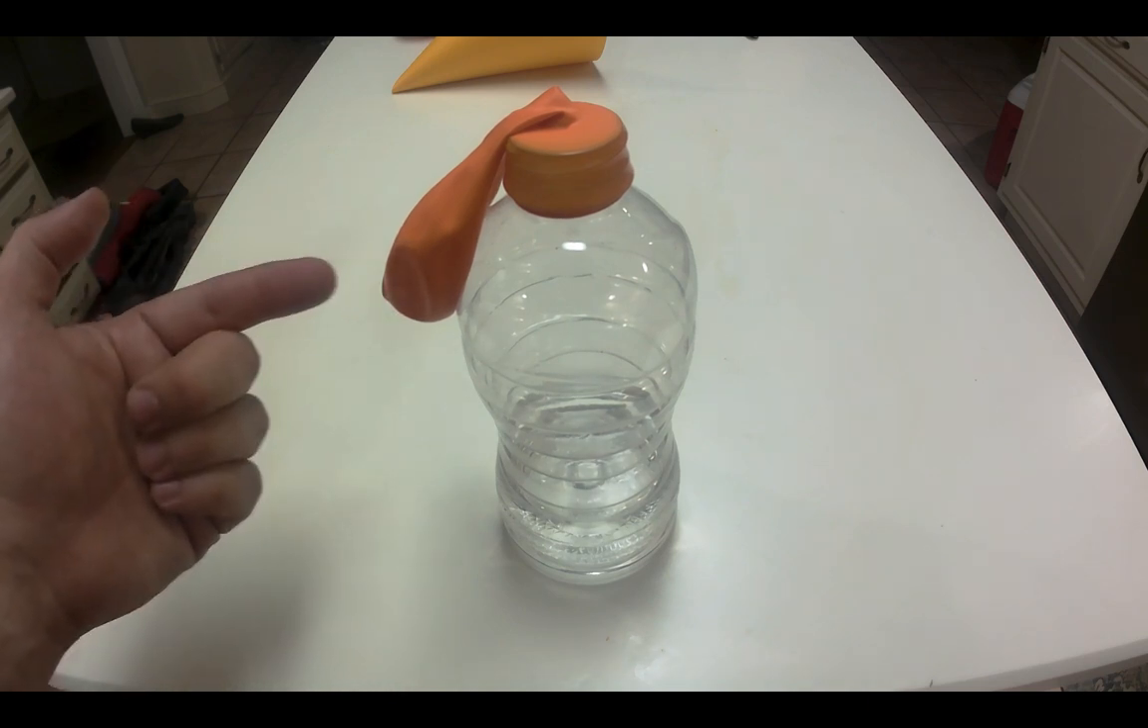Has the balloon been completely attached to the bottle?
Yes.